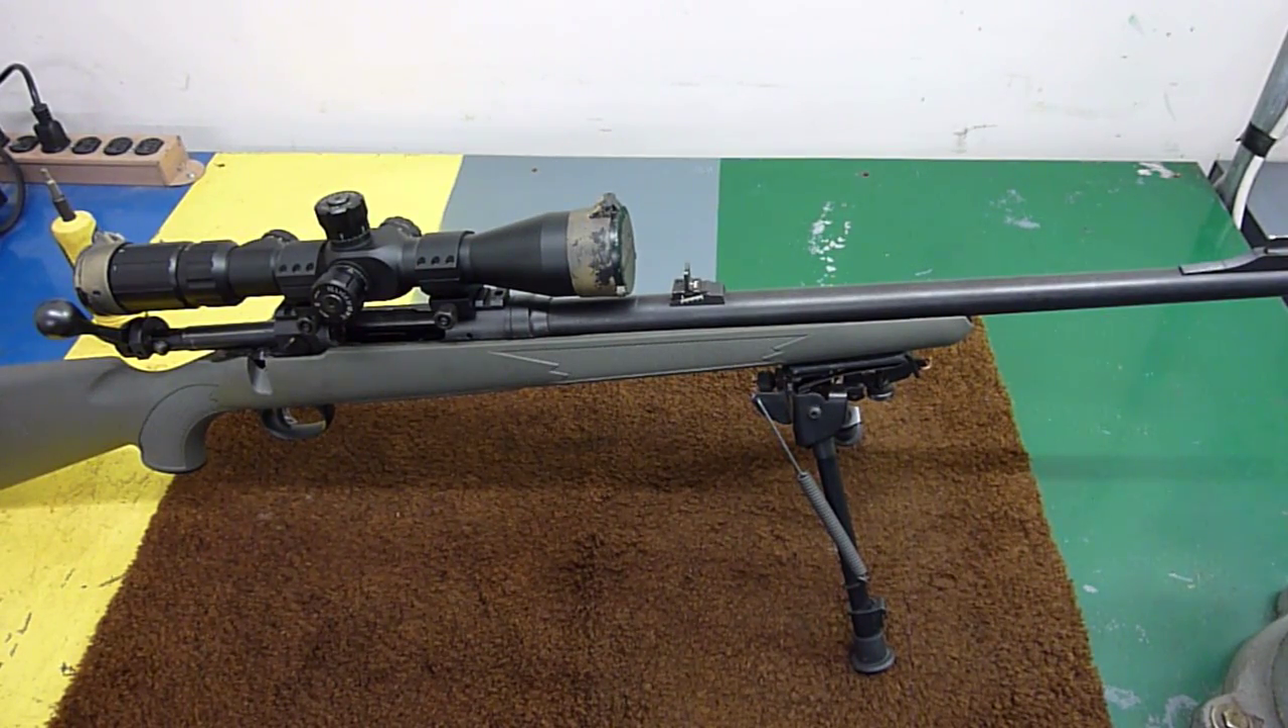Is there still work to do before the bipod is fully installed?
No.